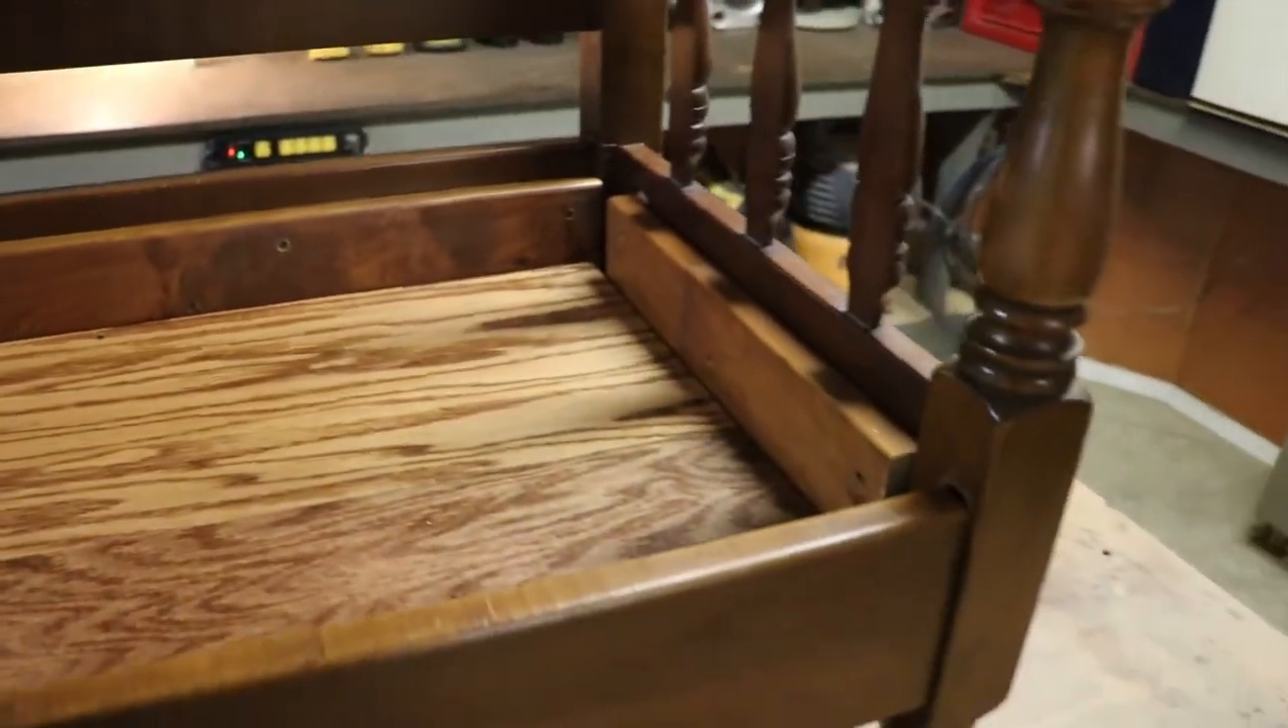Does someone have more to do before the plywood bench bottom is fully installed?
No.